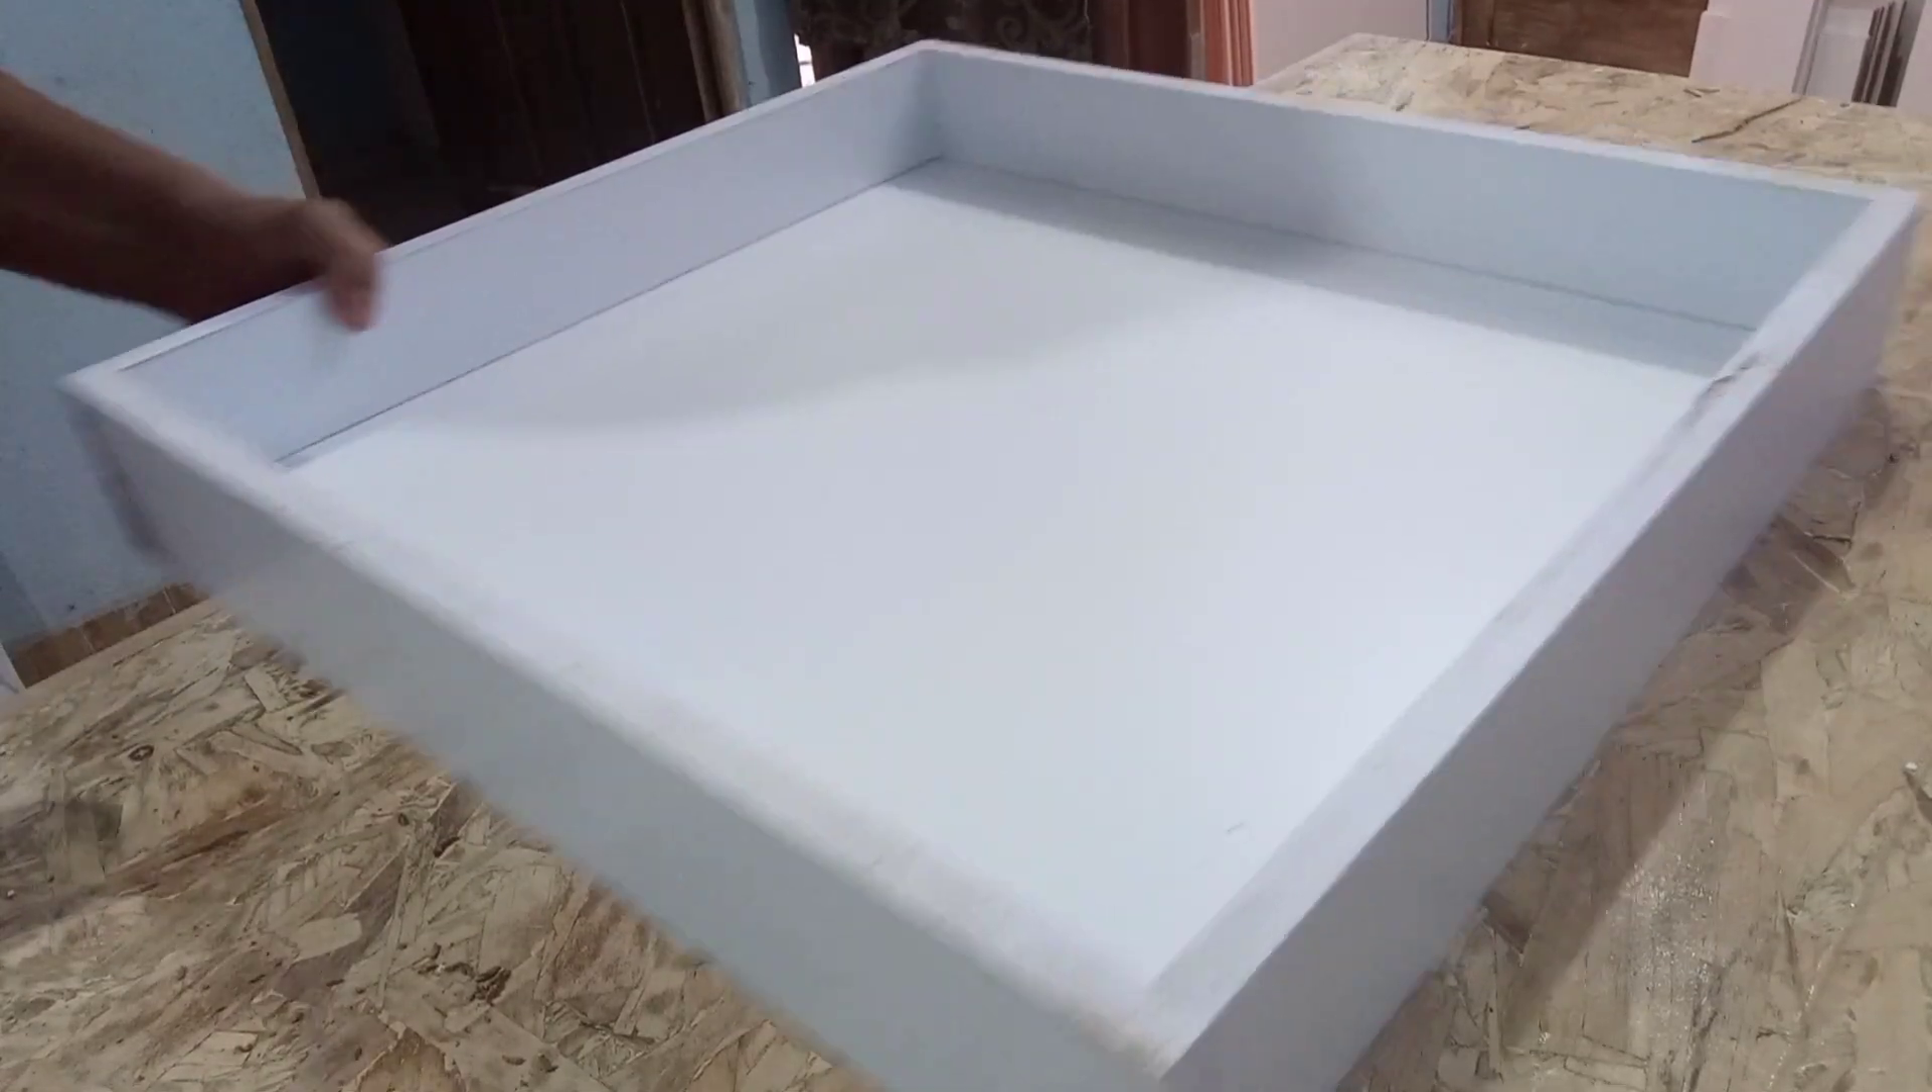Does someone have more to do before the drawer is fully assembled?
No.